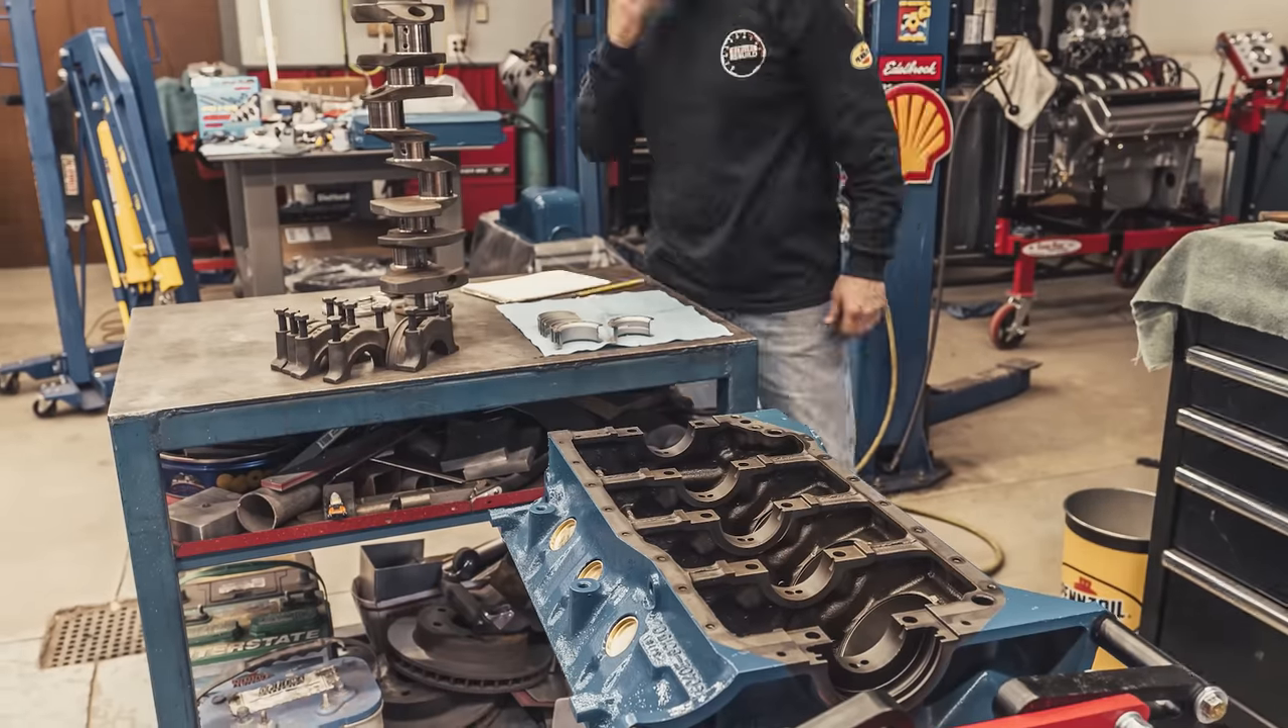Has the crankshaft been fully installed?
No.